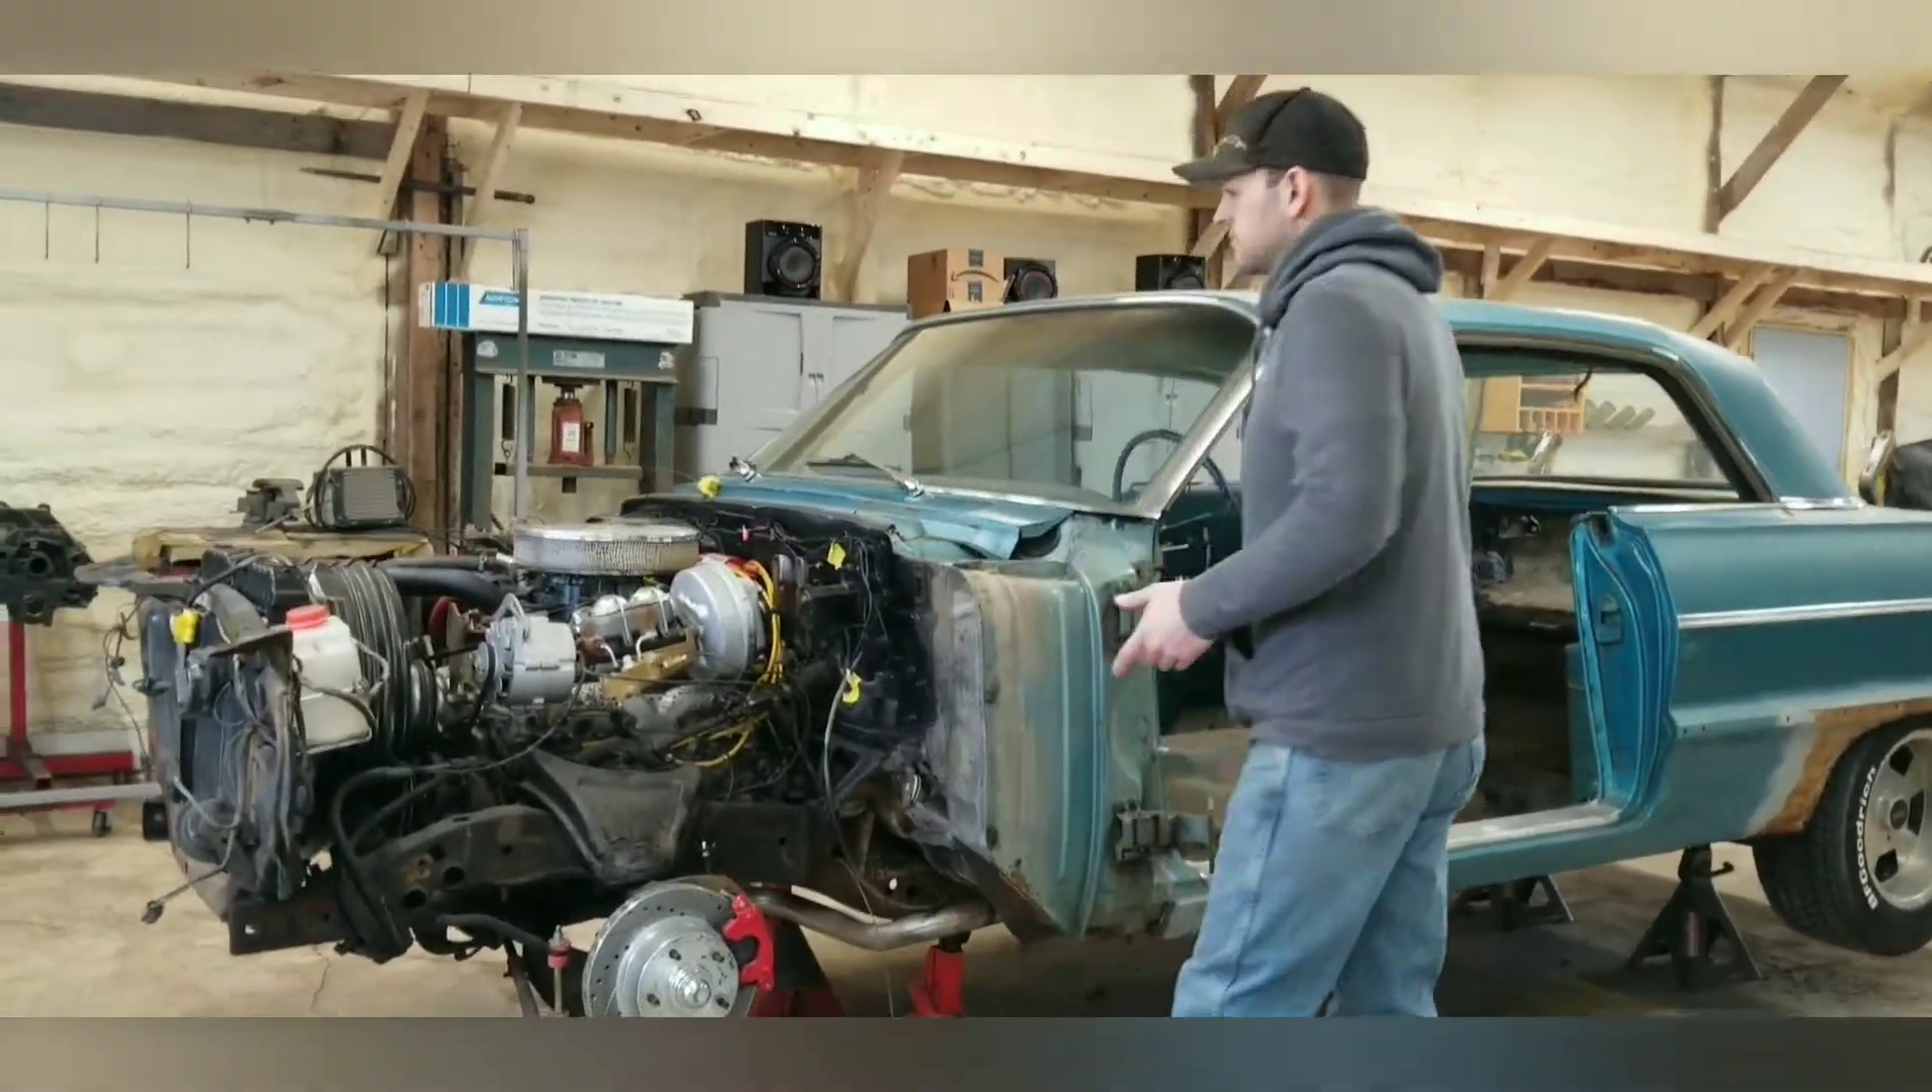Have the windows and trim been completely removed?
No.